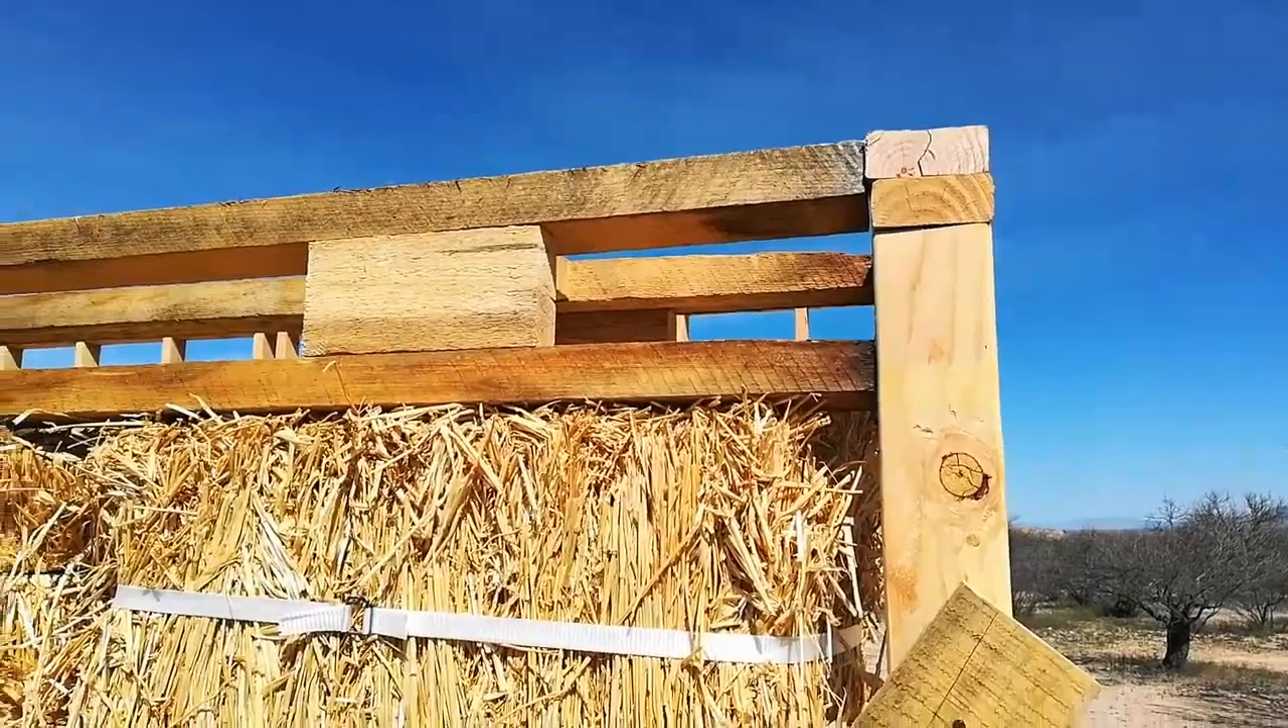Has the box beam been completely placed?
Yes.